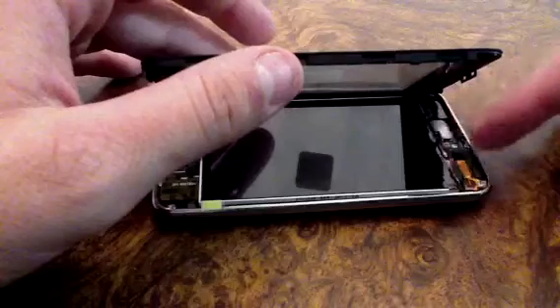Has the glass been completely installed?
No.